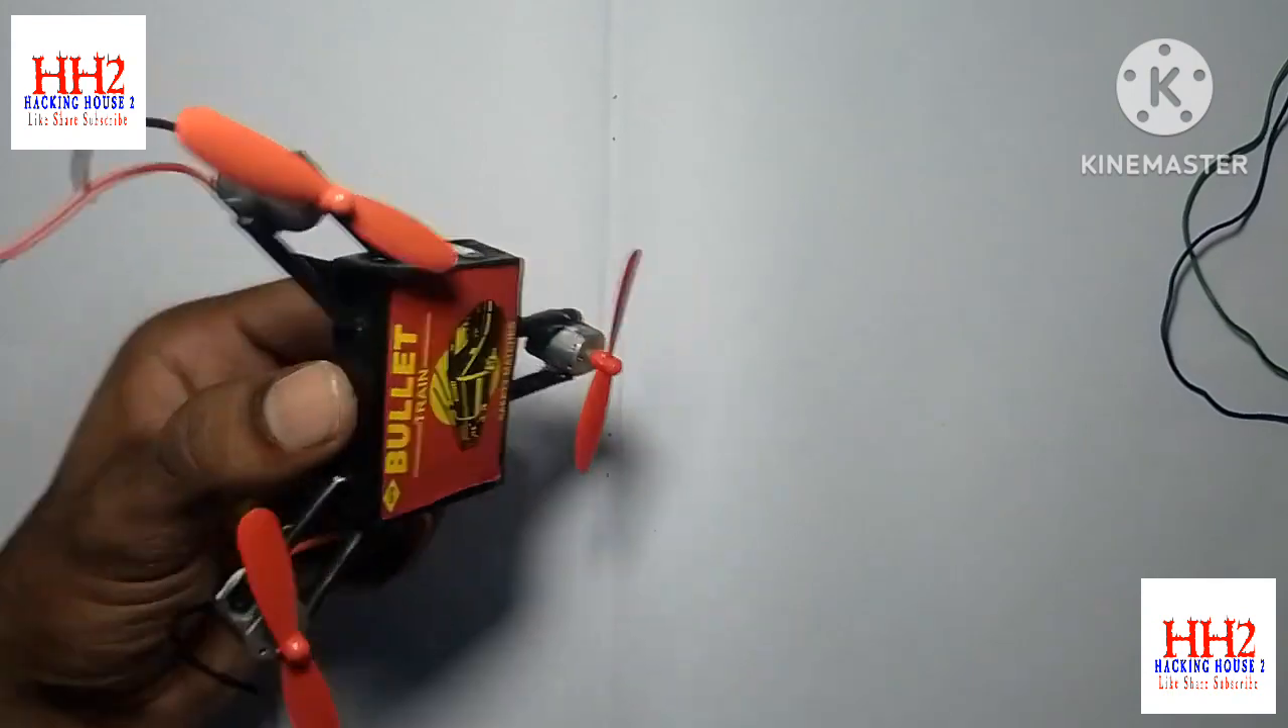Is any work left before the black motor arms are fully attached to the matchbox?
No.